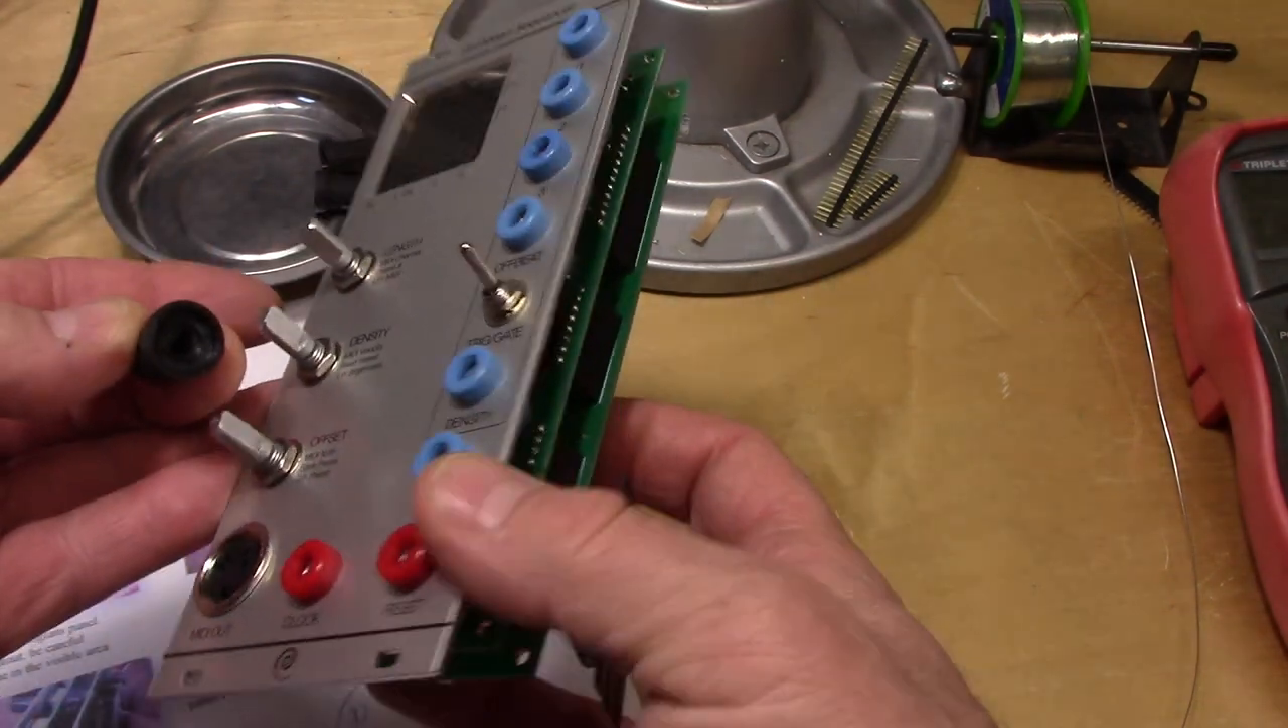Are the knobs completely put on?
No.